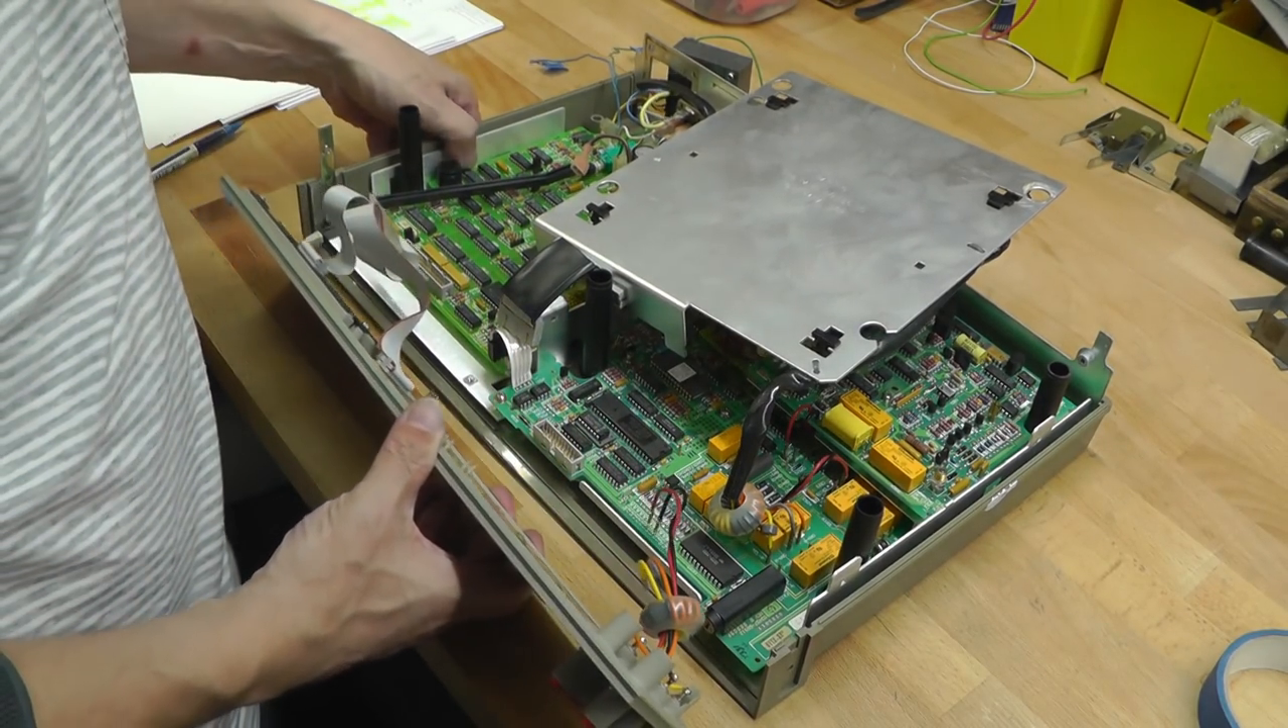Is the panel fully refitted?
No.